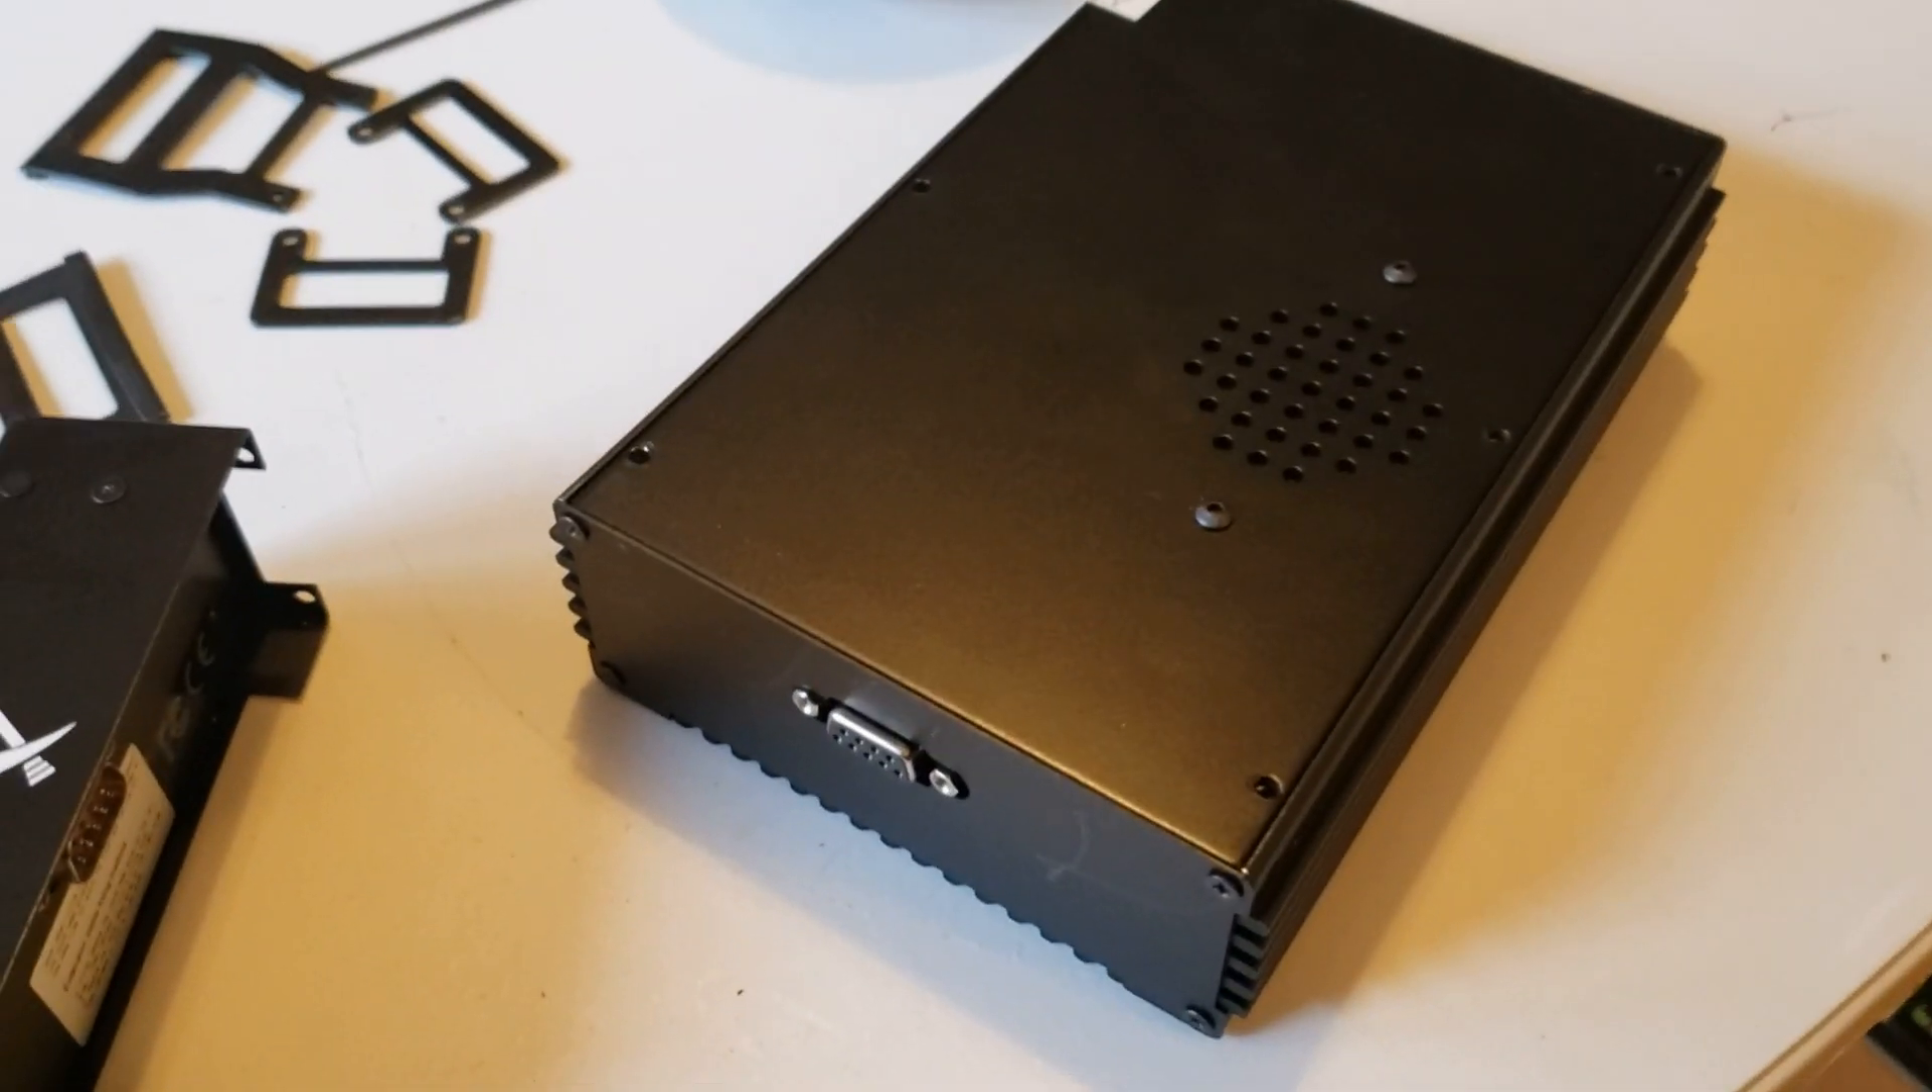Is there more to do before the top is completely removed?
Yes.